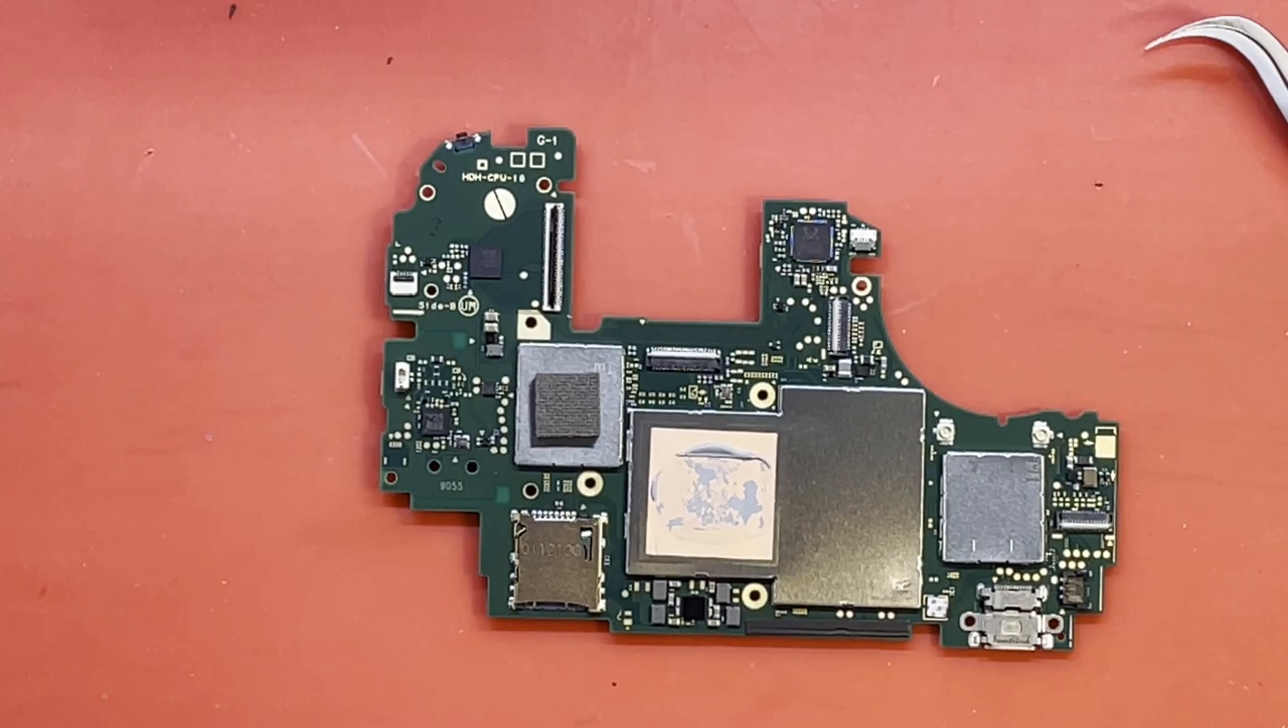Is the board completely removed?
Yes.